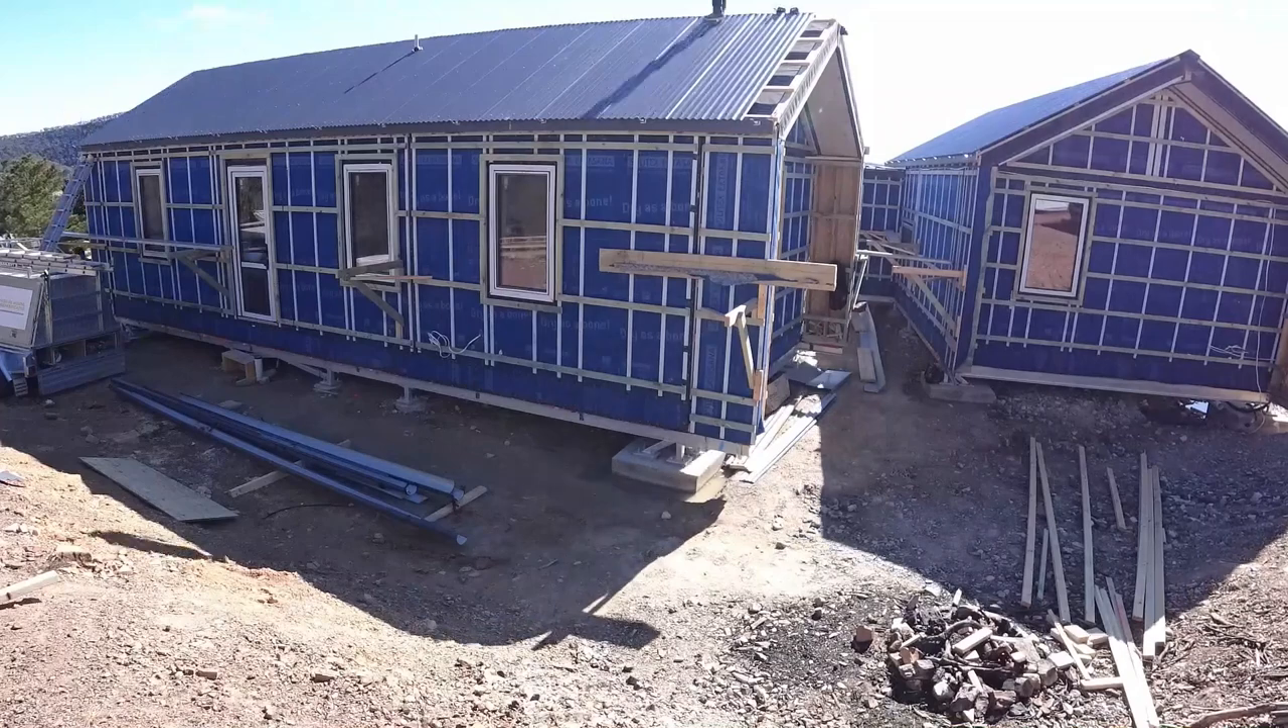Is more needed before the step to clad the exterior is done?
Yes.